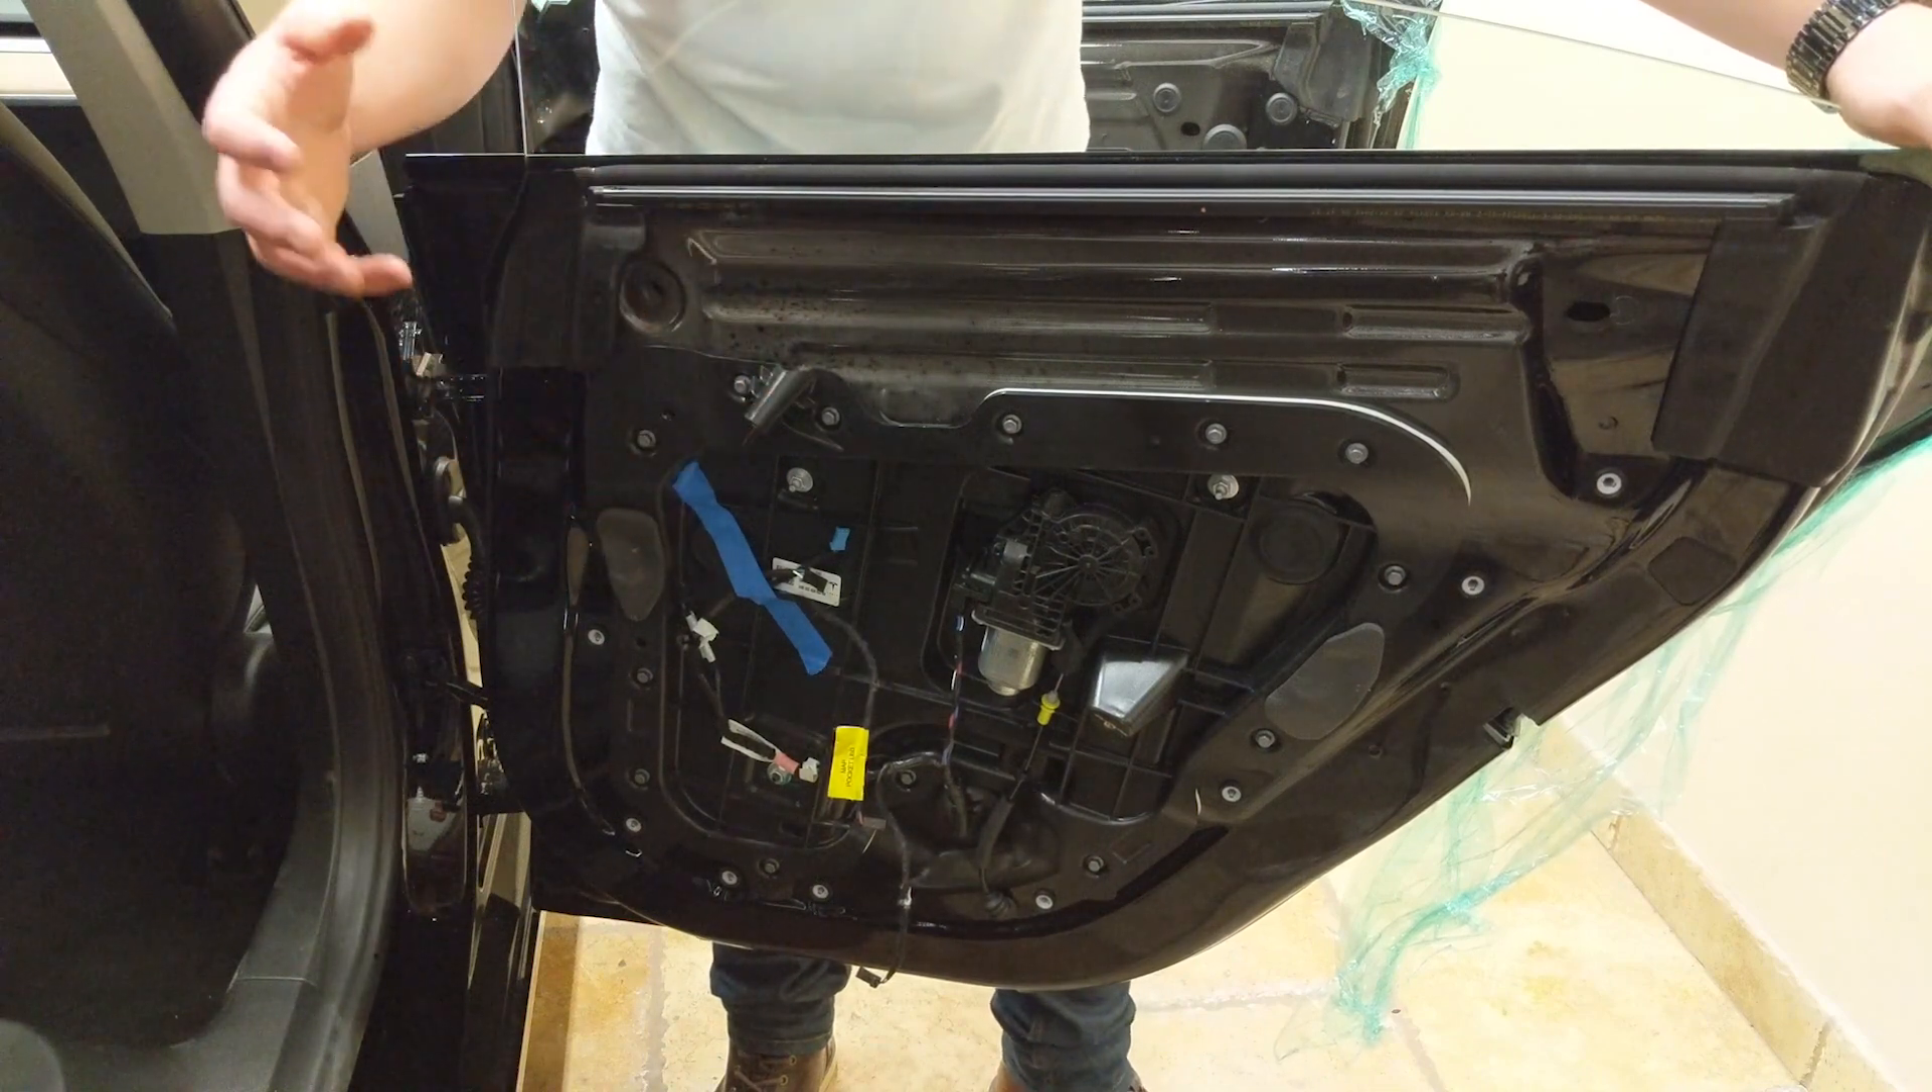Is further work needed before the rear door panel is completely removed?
No.